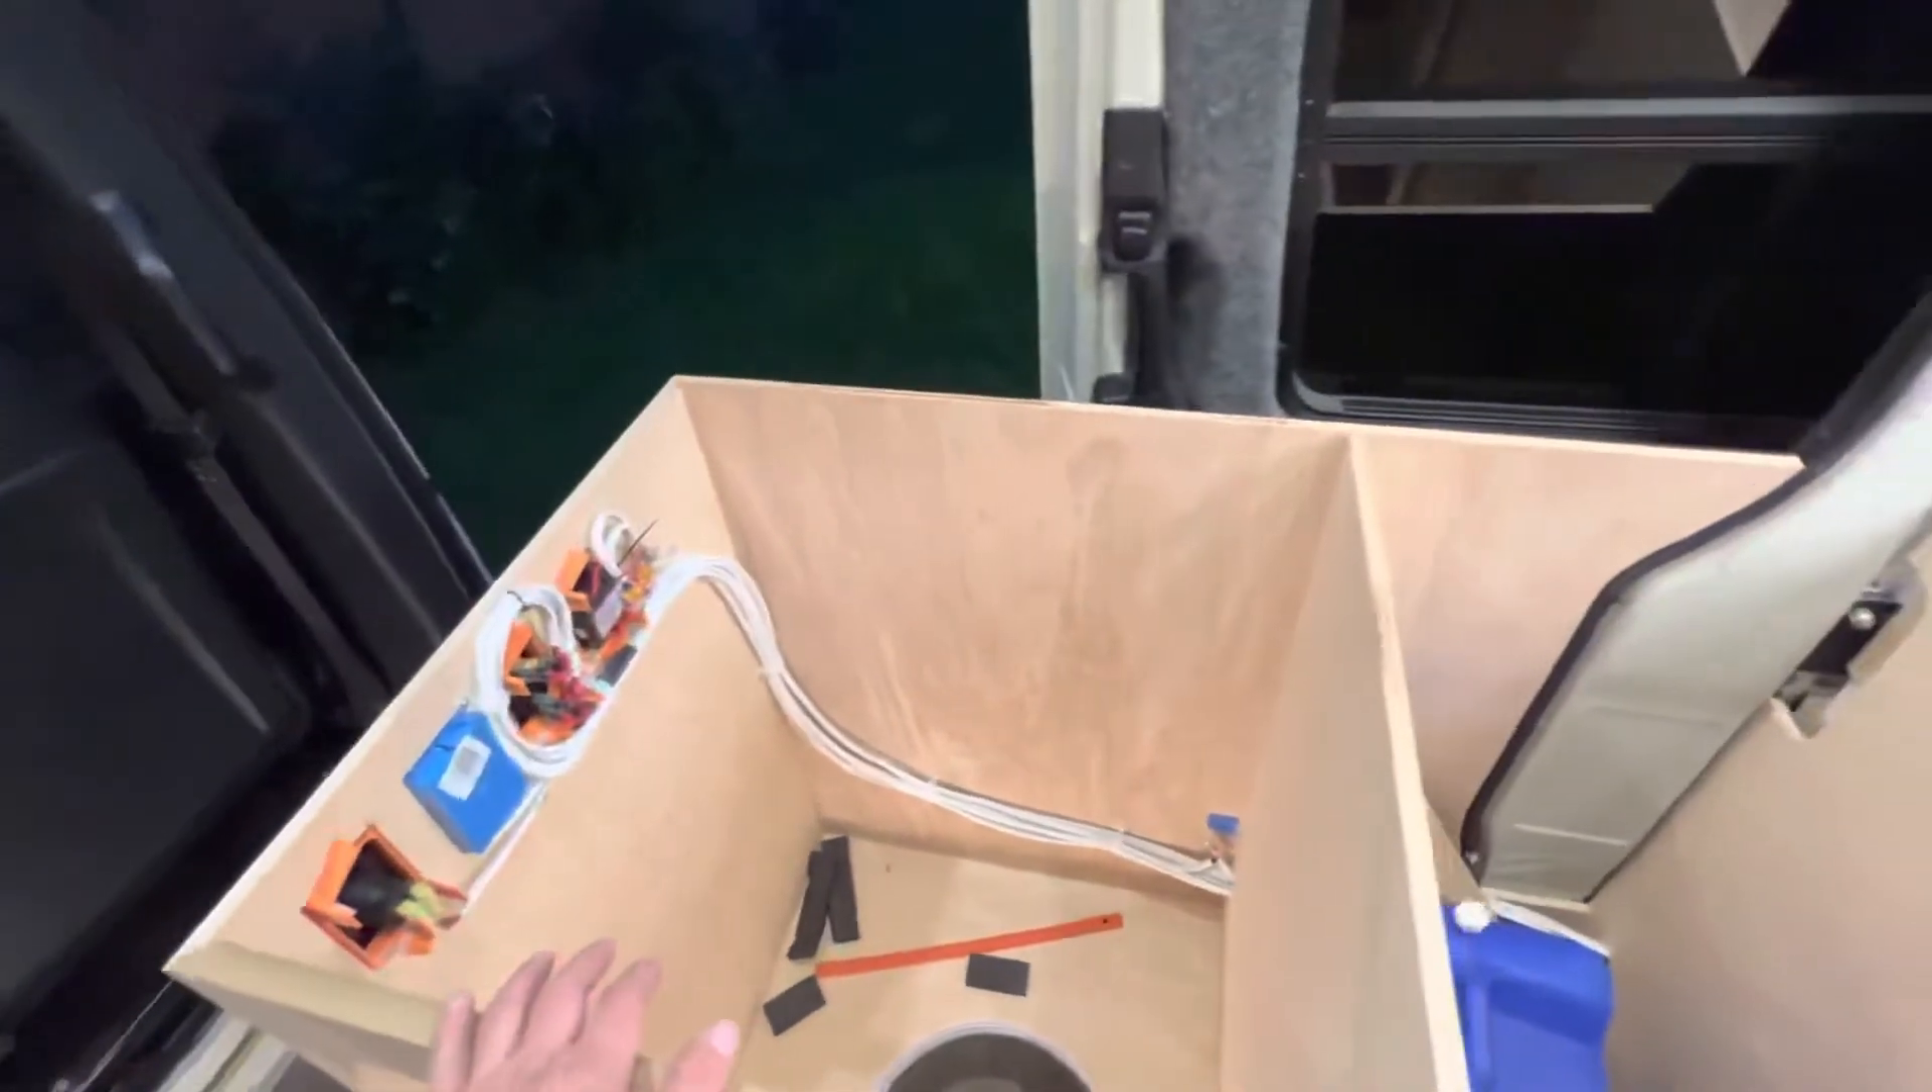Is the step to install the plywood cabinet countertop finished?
No.